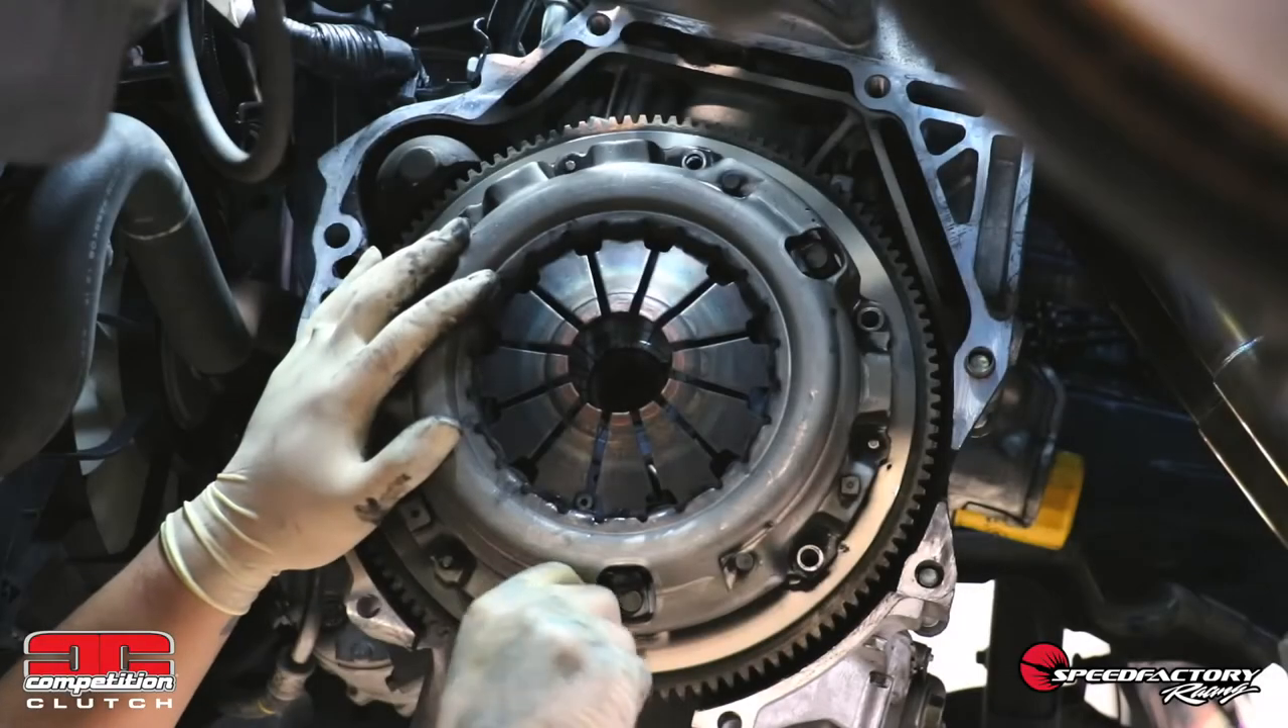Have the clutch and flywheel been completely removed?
No.